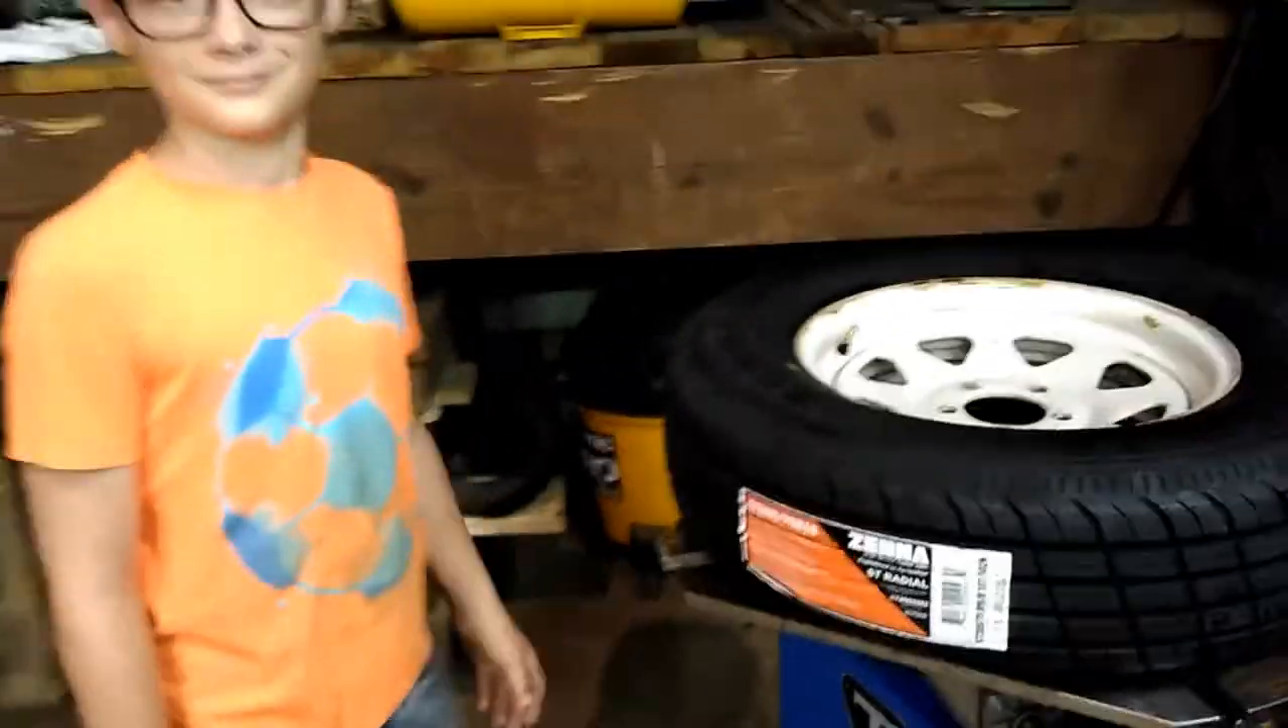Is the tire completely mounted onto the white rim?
Yes.